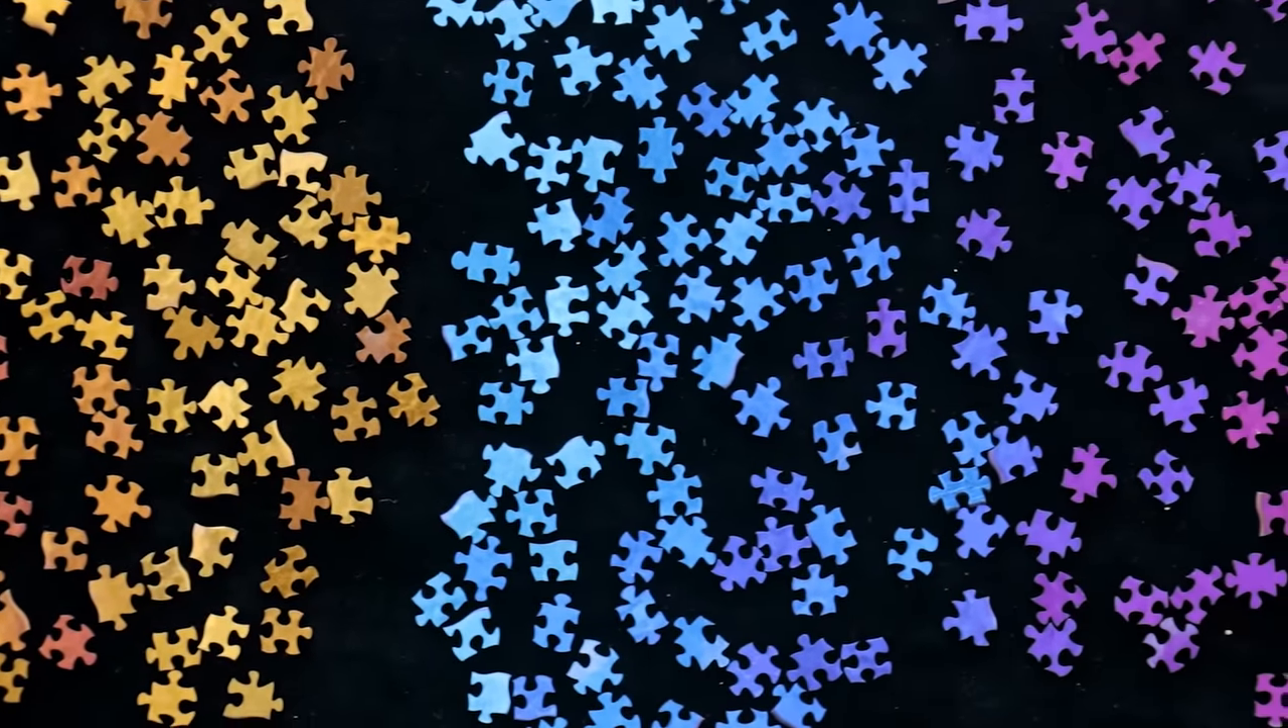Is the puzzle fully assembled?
No.